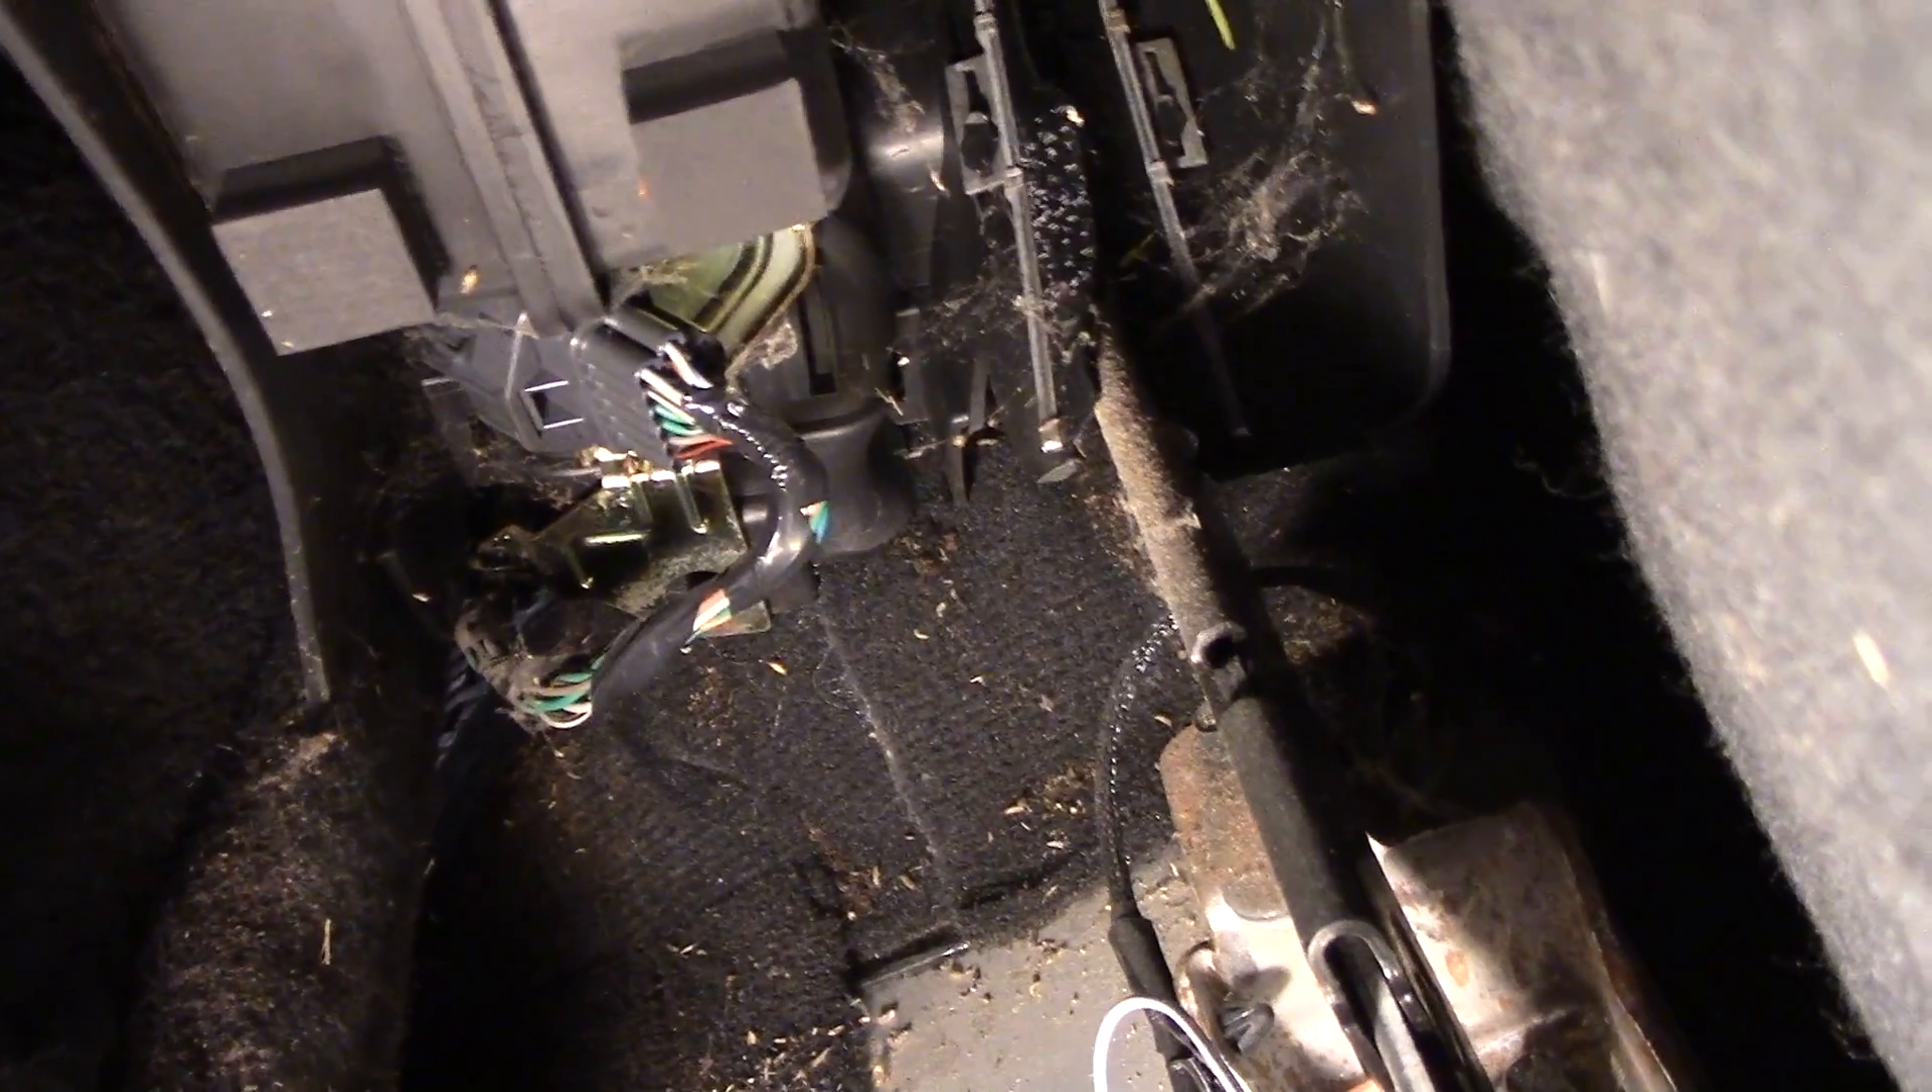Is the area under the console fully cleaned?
No.